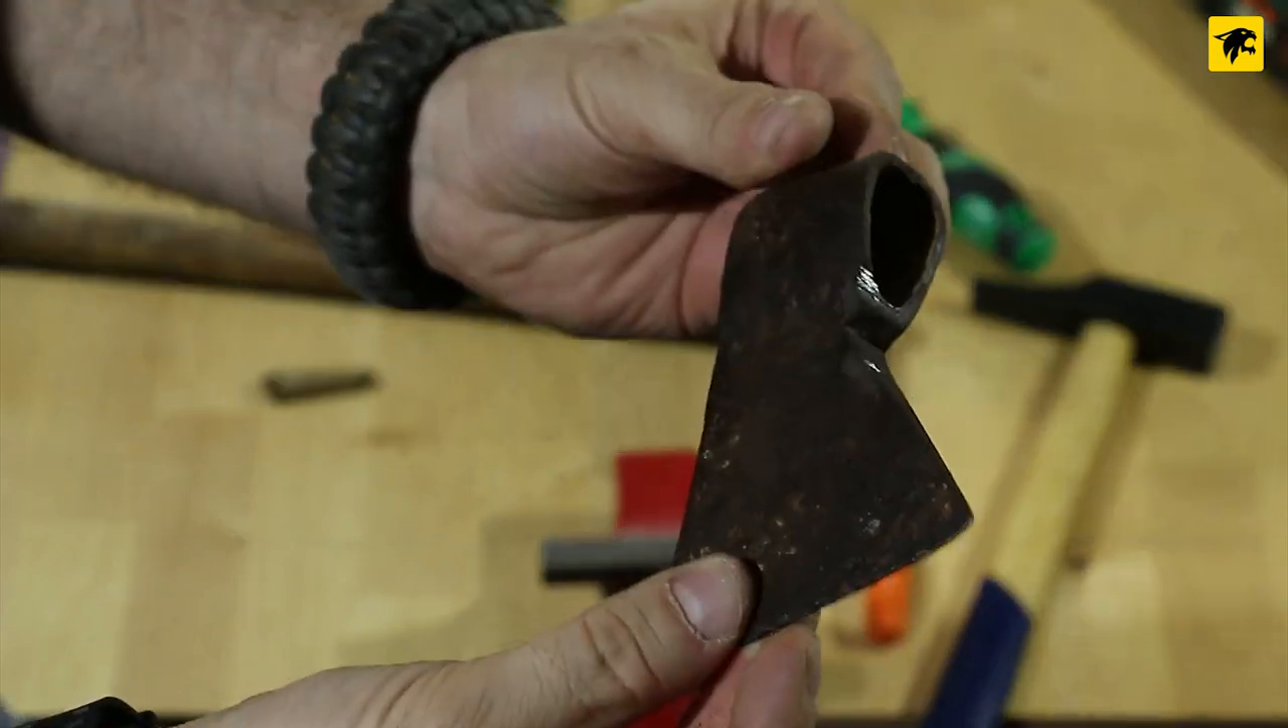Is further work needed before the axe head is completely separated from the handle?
No.